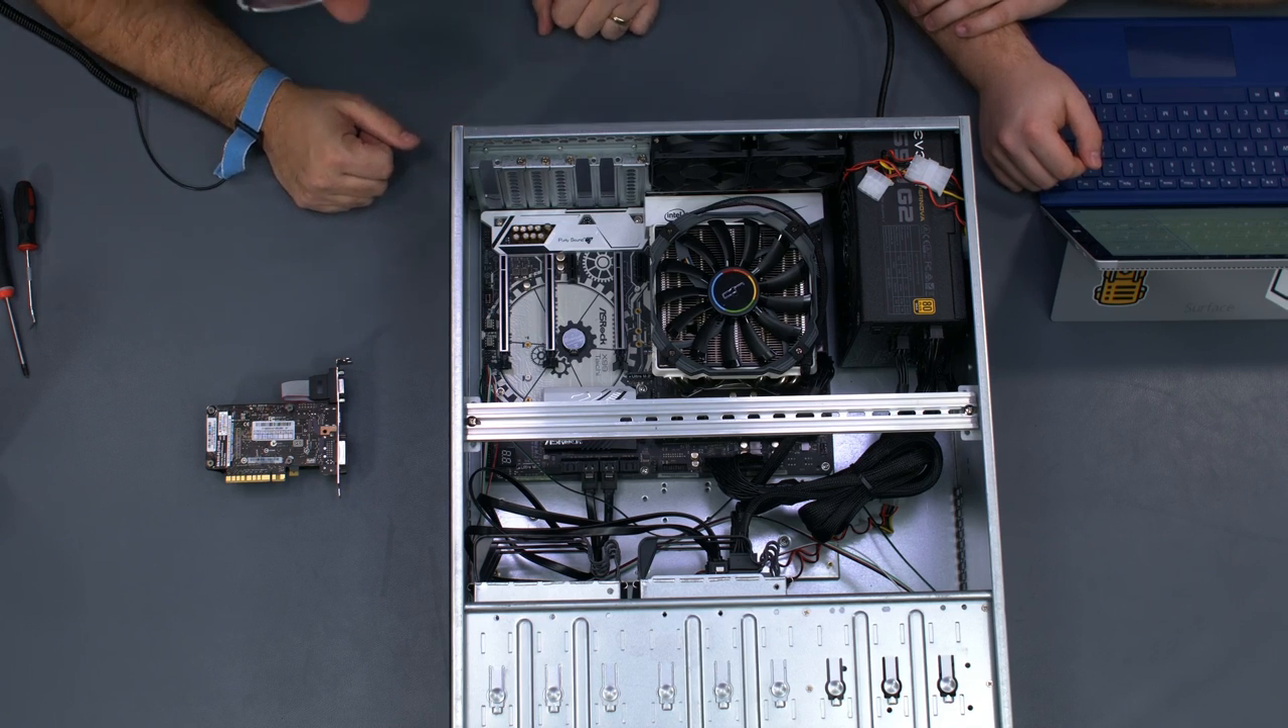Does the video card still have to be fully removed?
No.